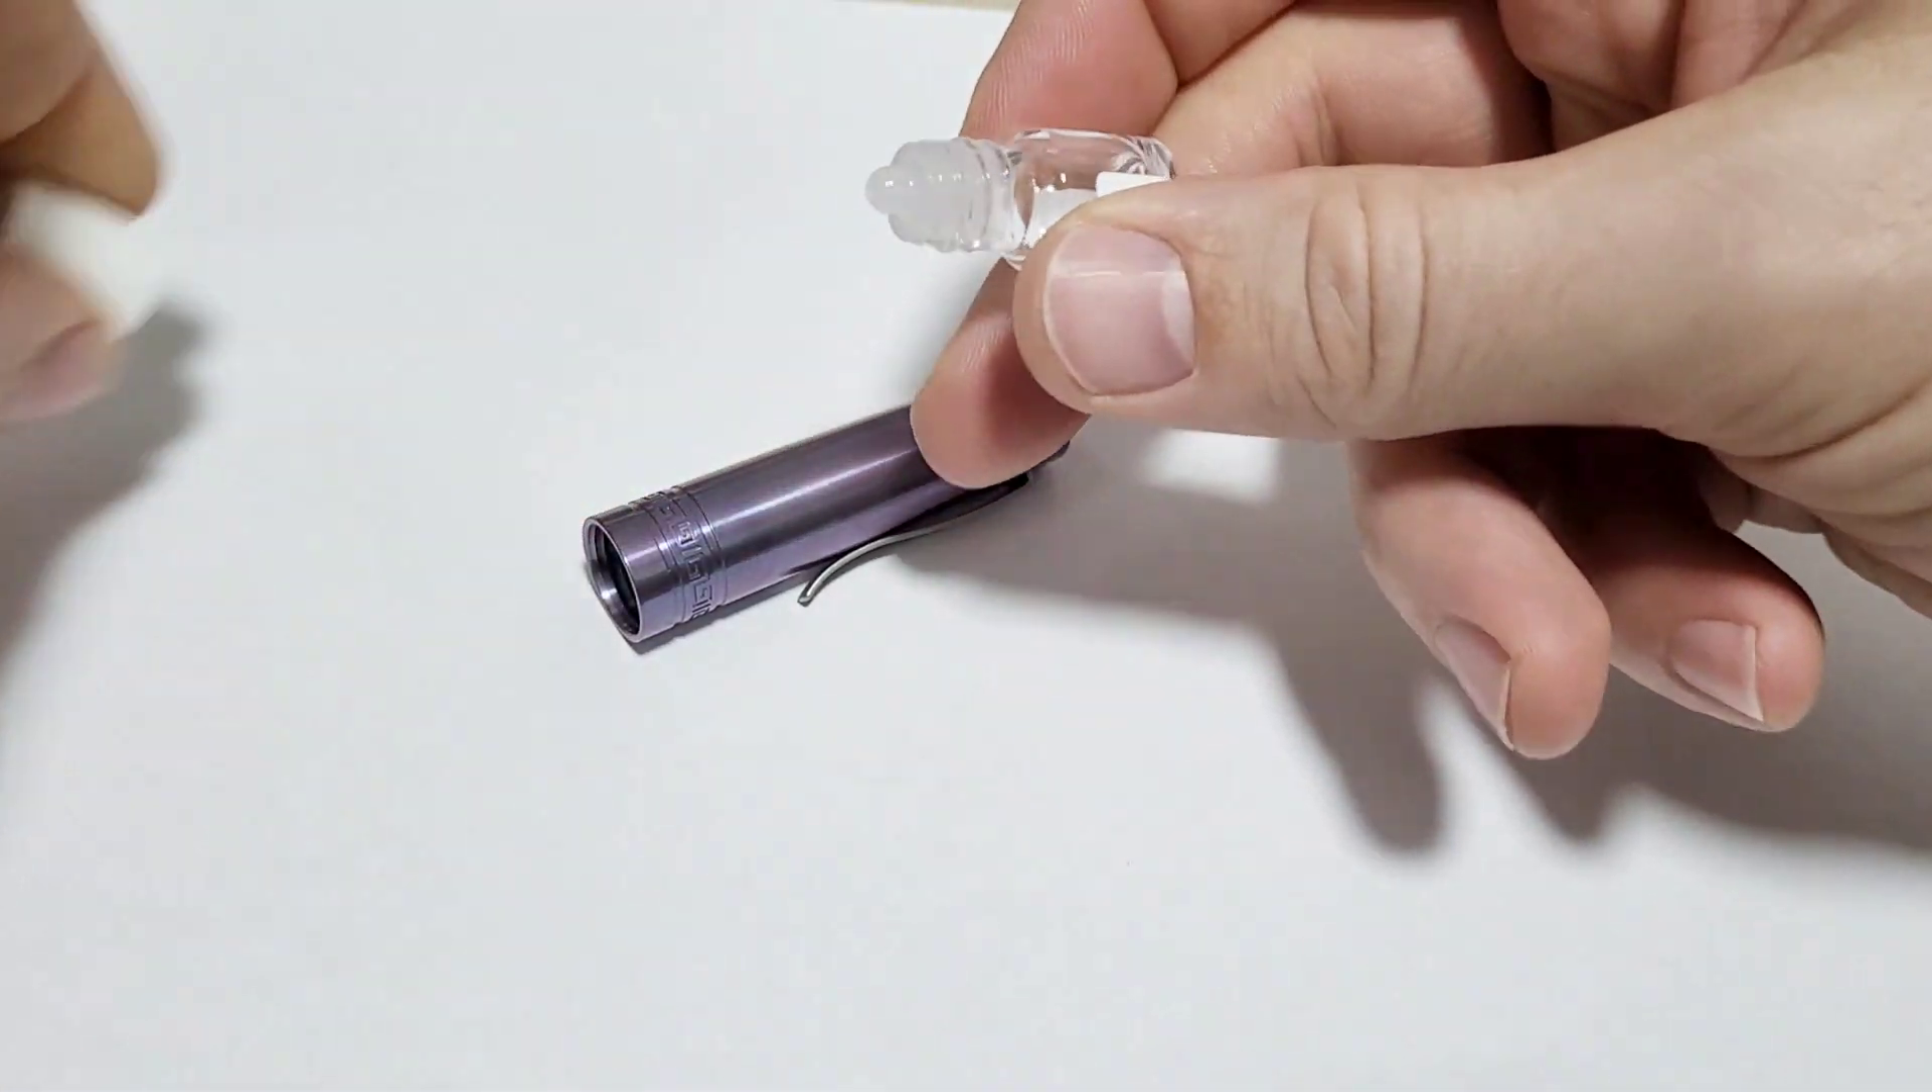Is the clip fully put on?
Yes.